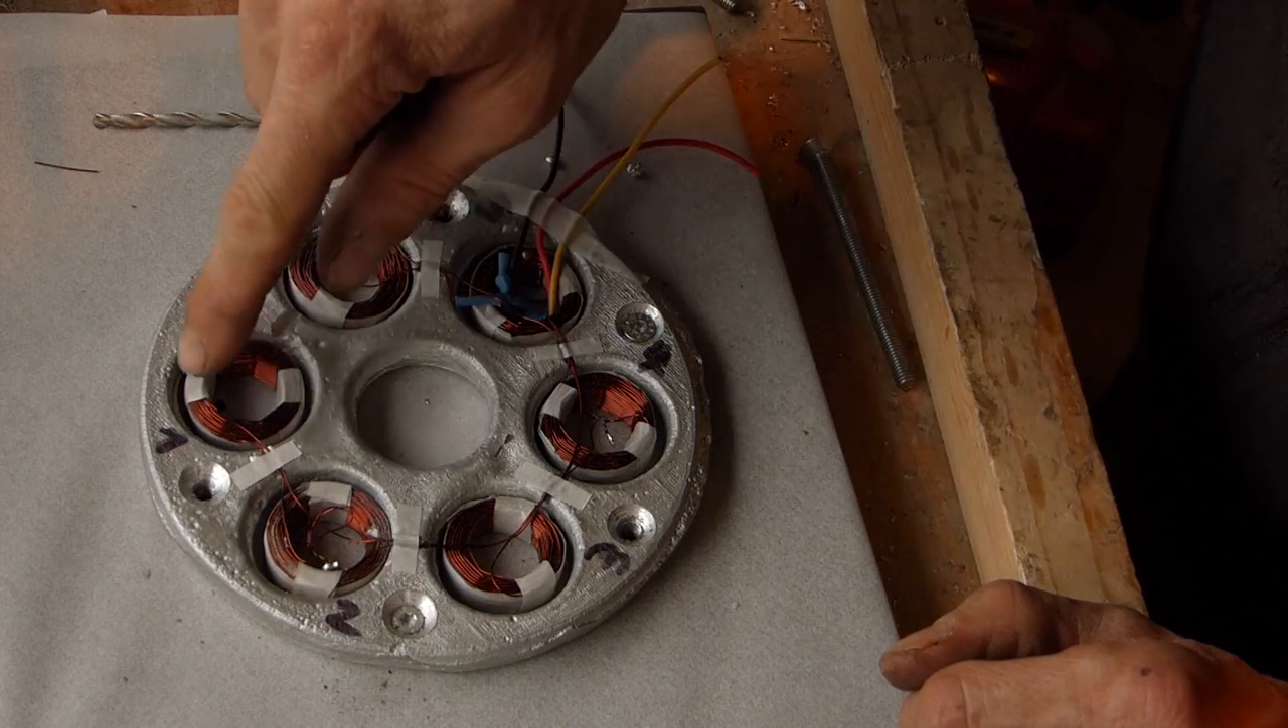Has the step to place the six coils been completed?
Yes.